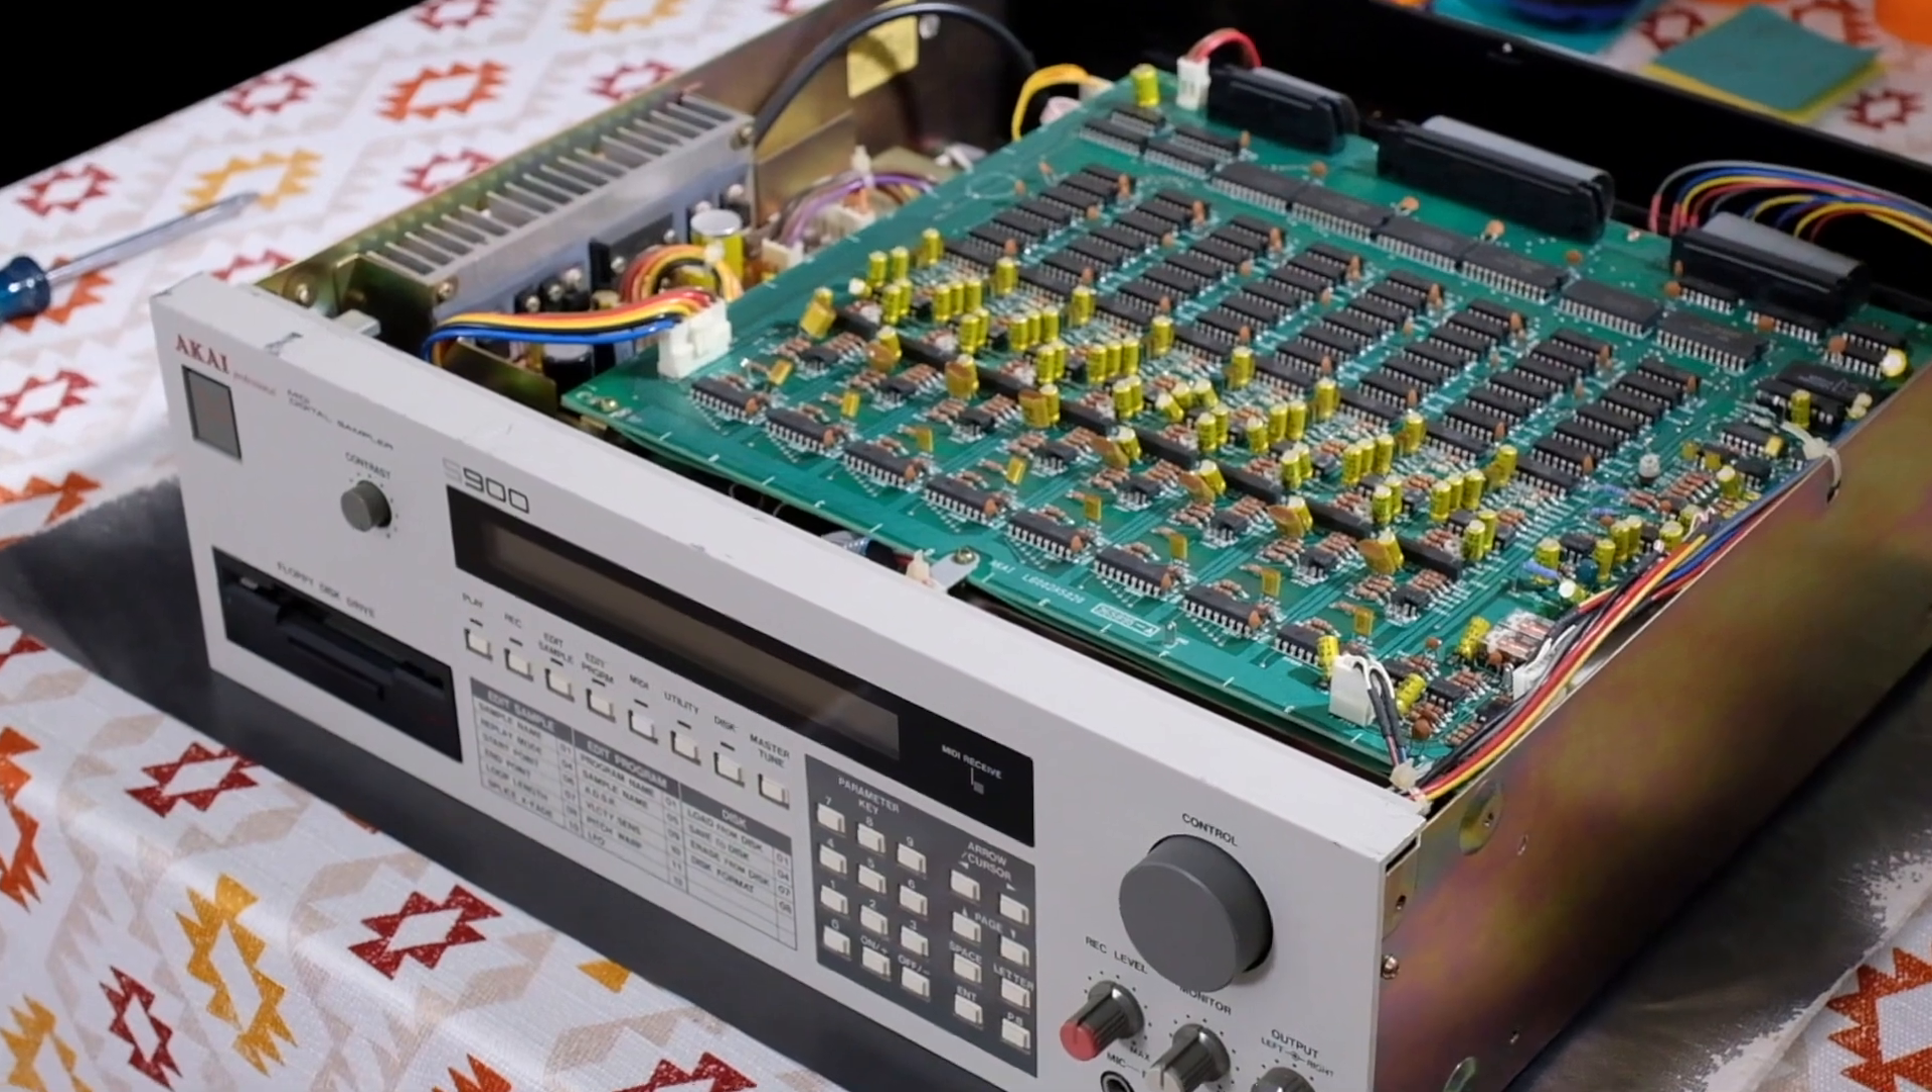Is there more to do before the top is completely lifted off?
No.